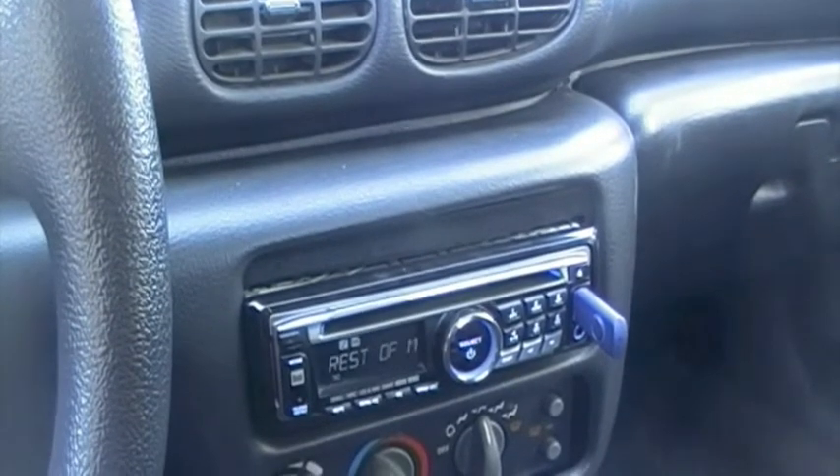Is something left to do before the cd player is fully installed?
No.